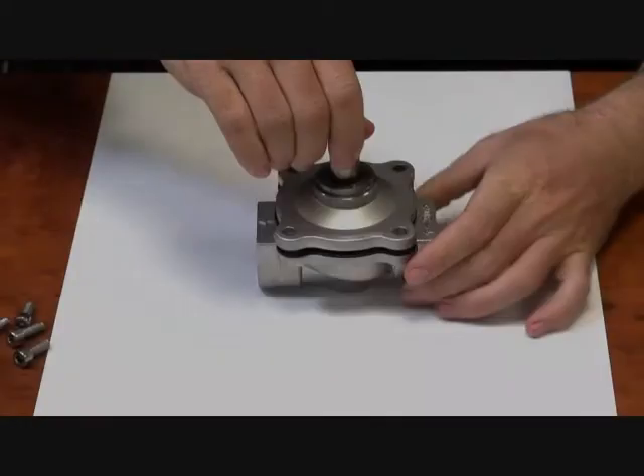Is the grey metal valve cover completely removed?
No.